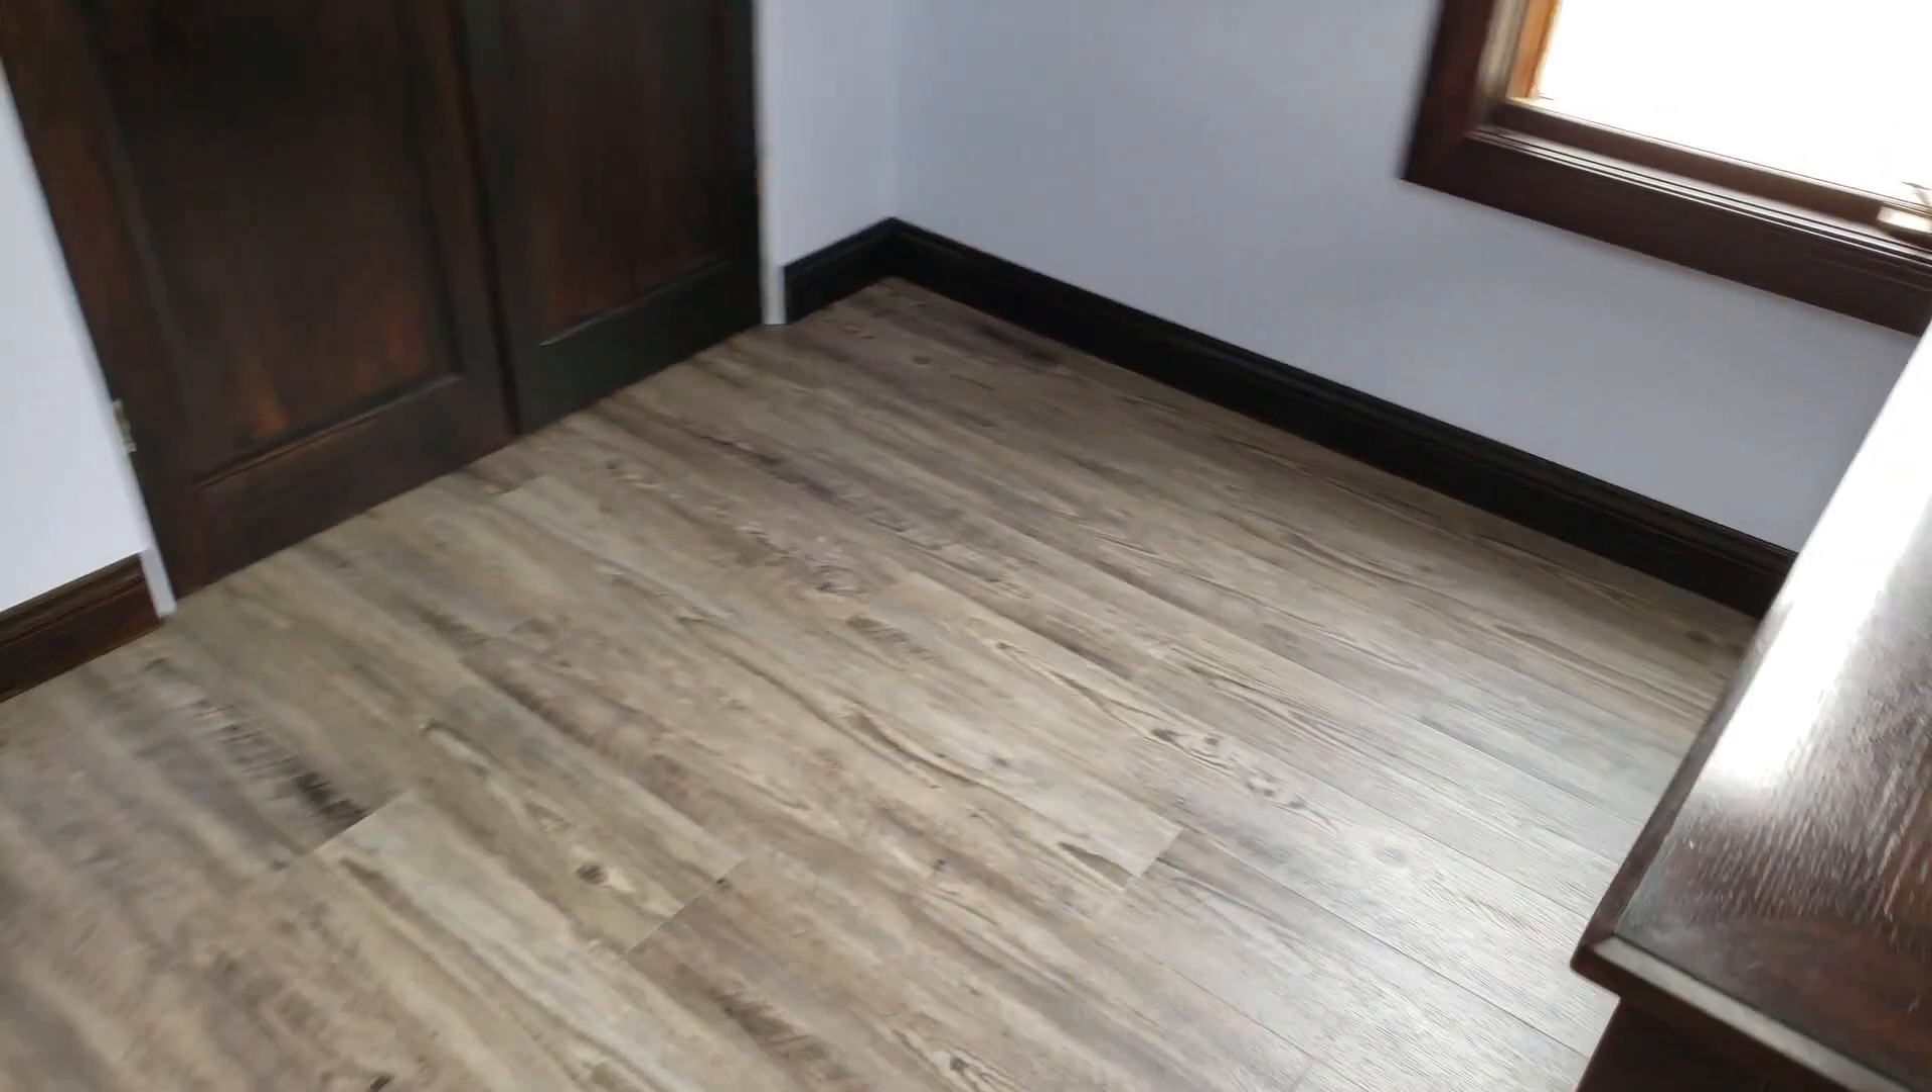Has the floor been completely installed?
Yes.